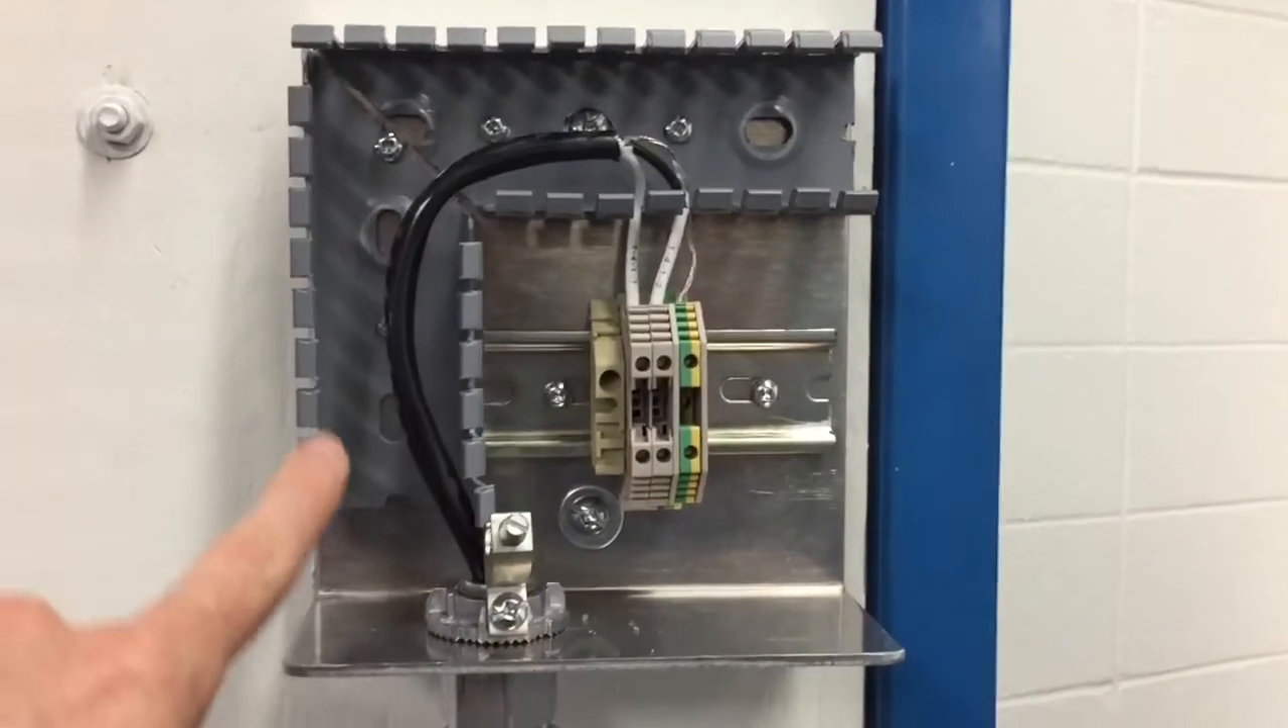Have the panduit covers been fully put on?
No.